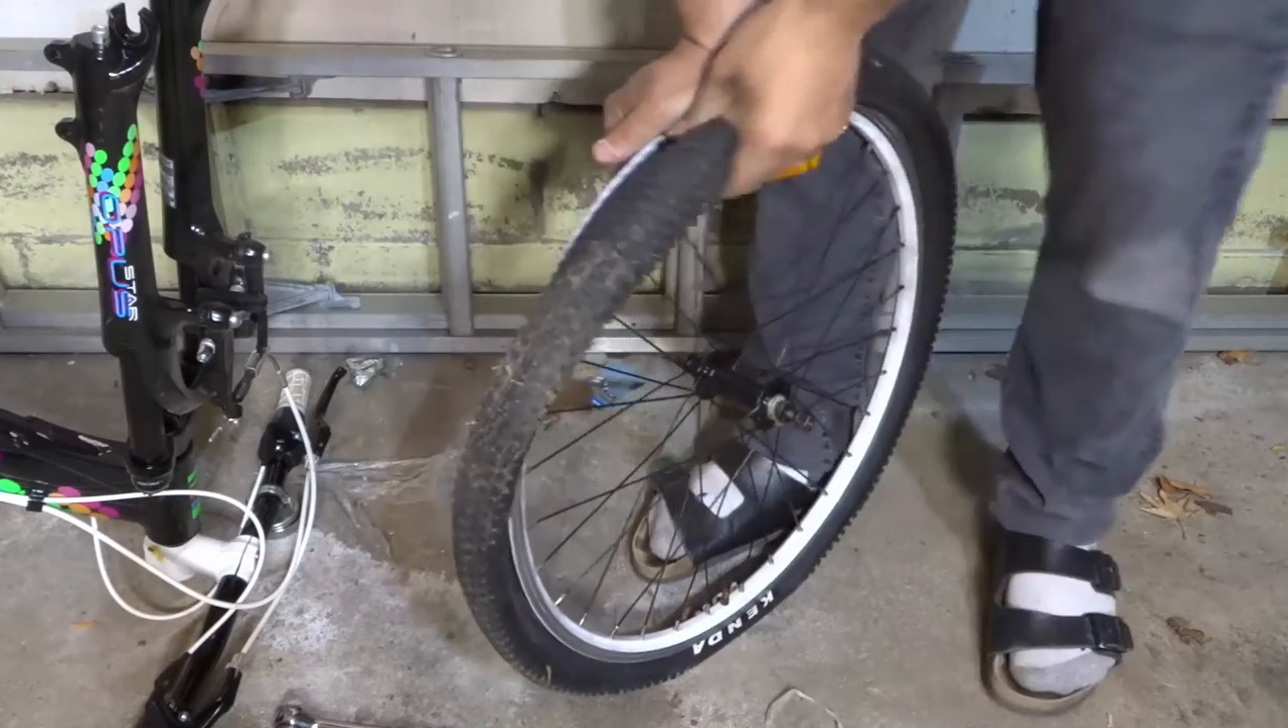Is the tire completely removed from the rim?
No.